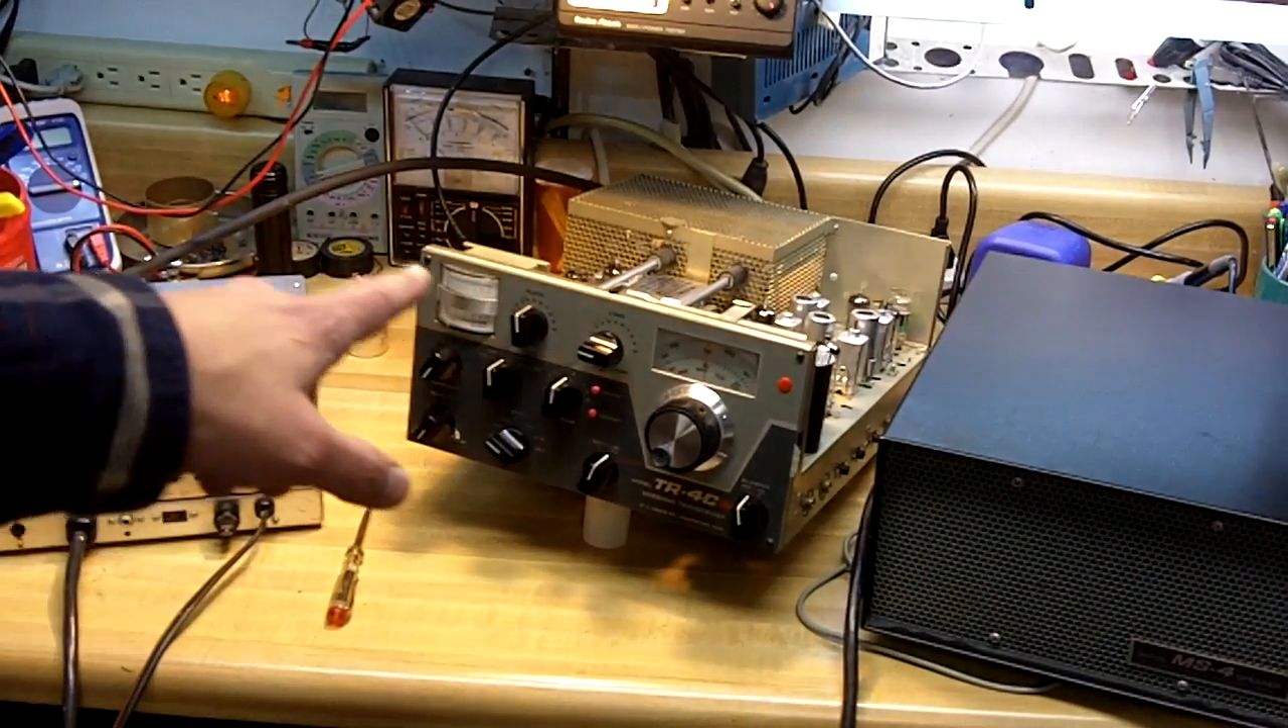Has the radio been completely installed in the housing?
No.